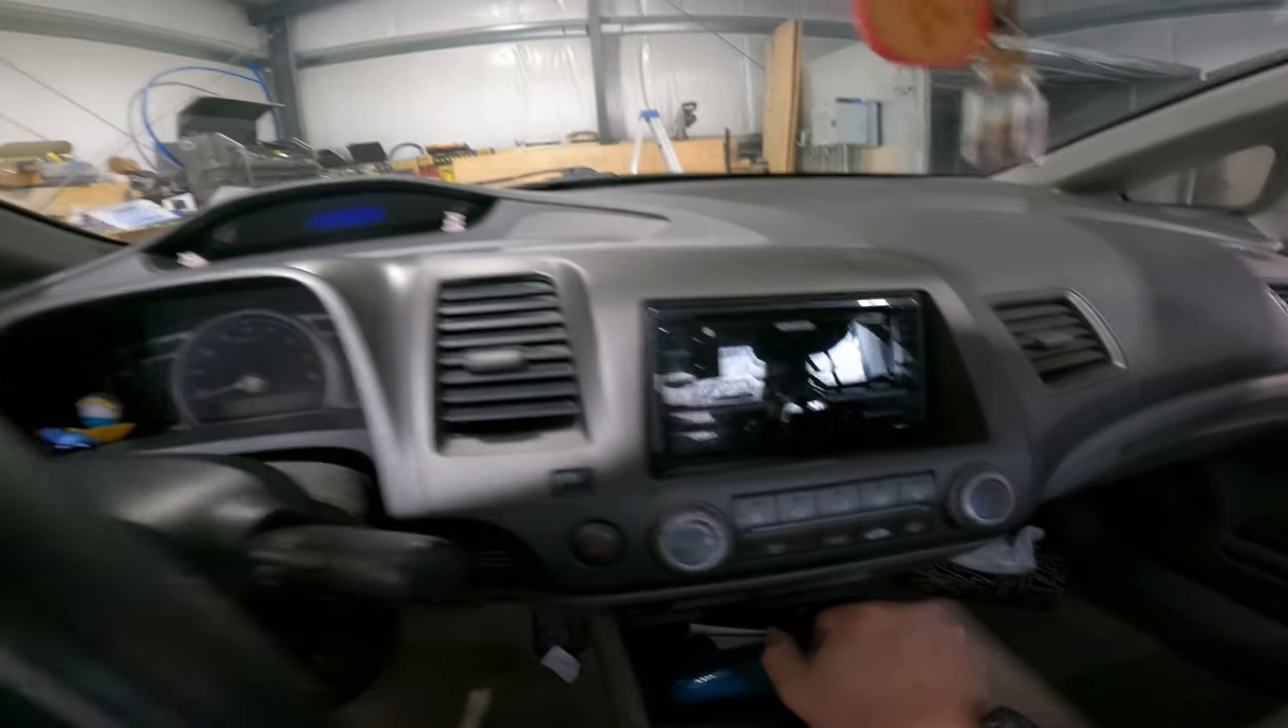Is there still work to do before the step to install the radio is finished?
No.